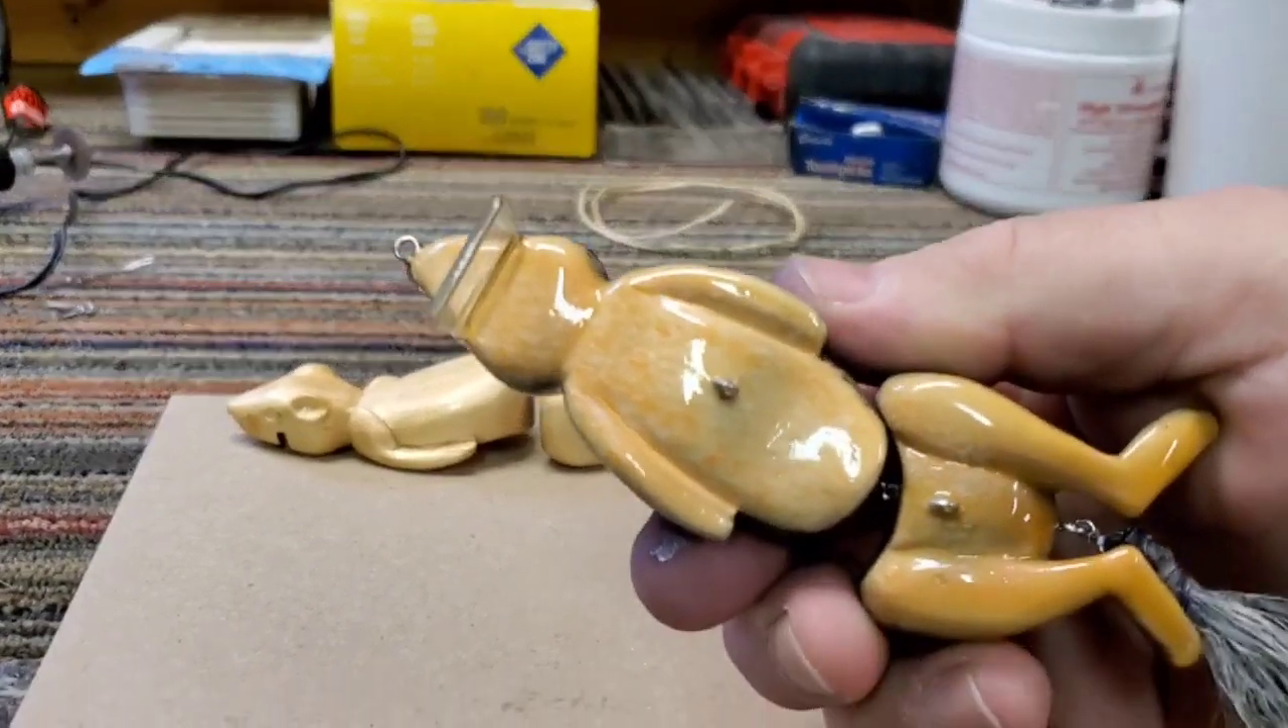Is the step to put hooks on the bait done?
No.